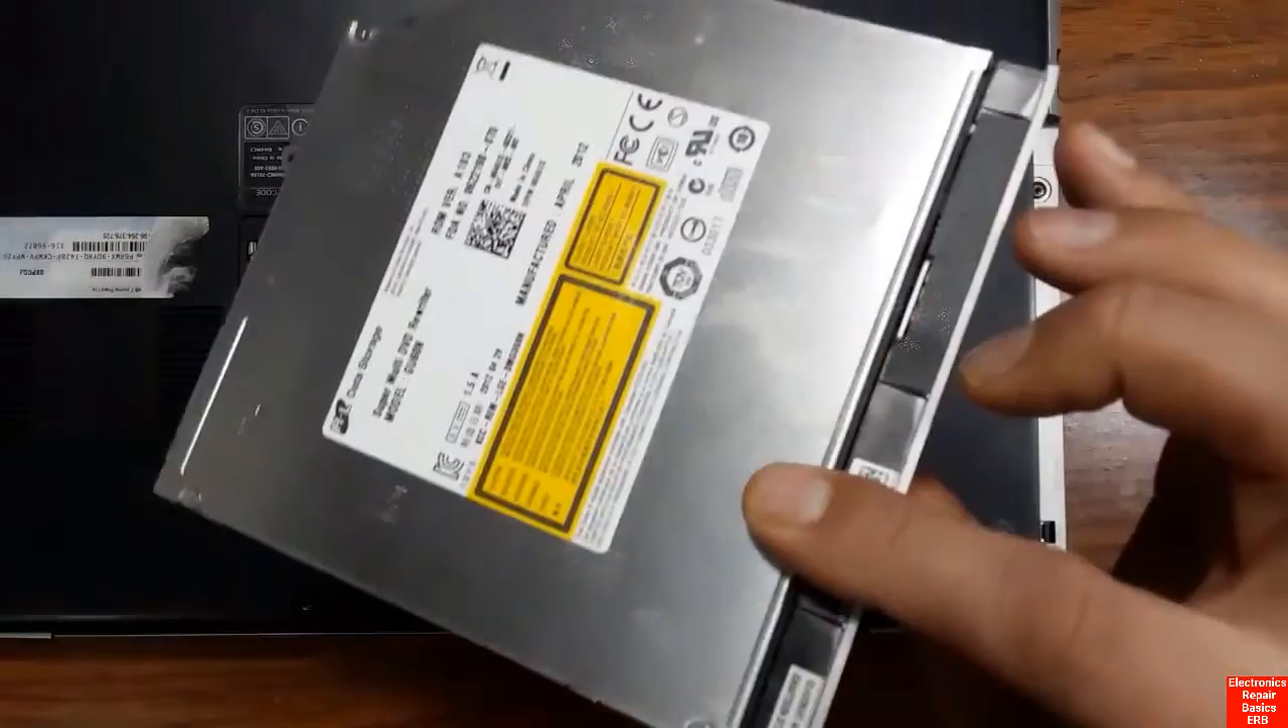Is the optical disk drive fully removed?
Yes.